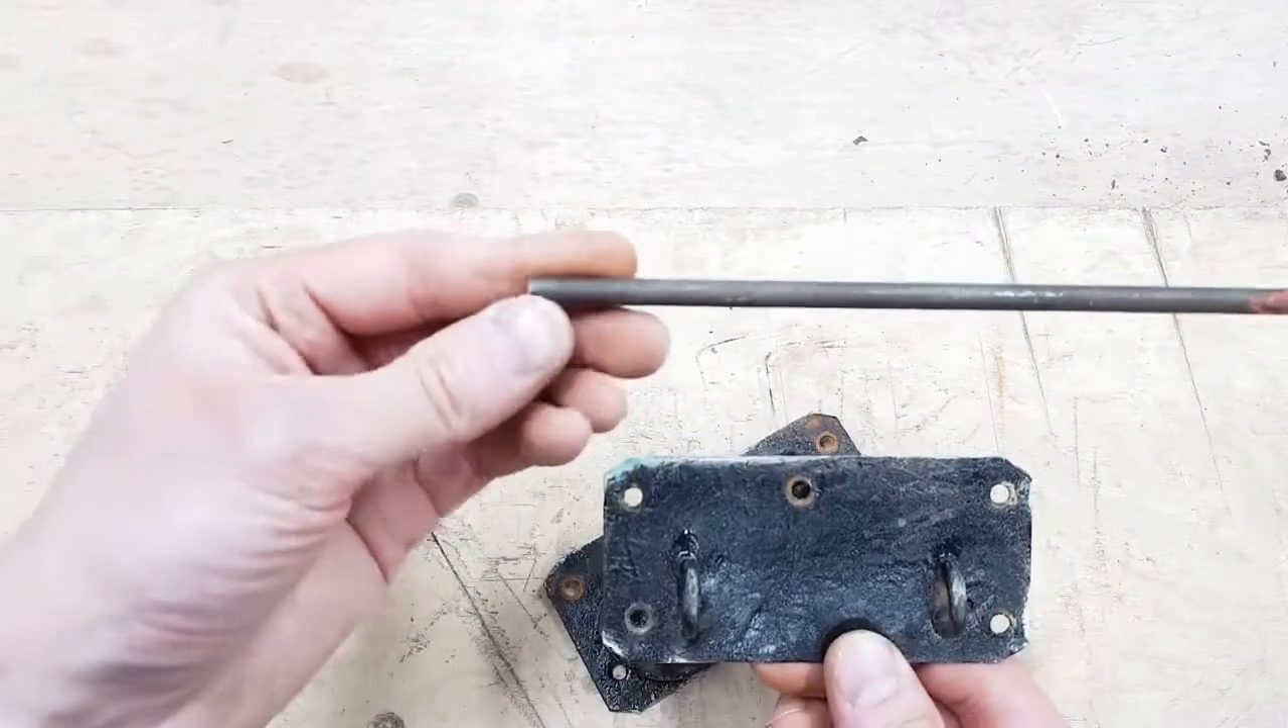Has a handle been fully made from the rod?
No.